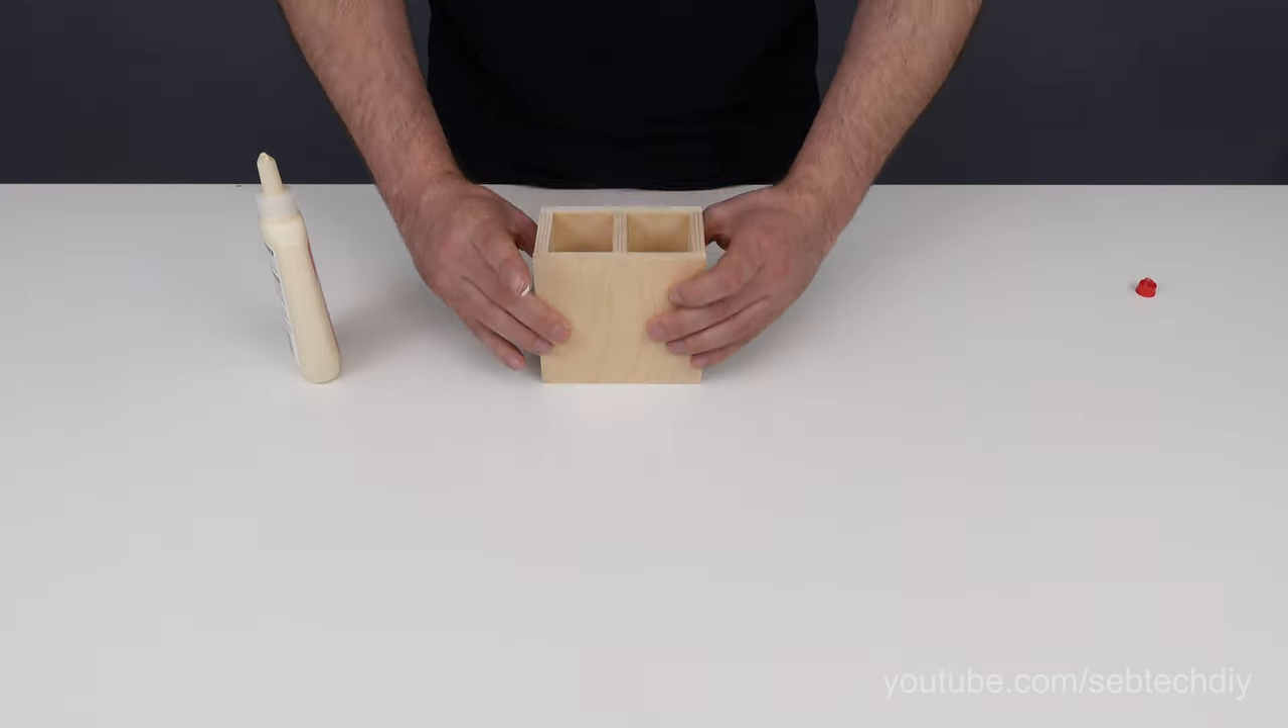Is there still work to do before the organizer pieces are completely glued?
No.